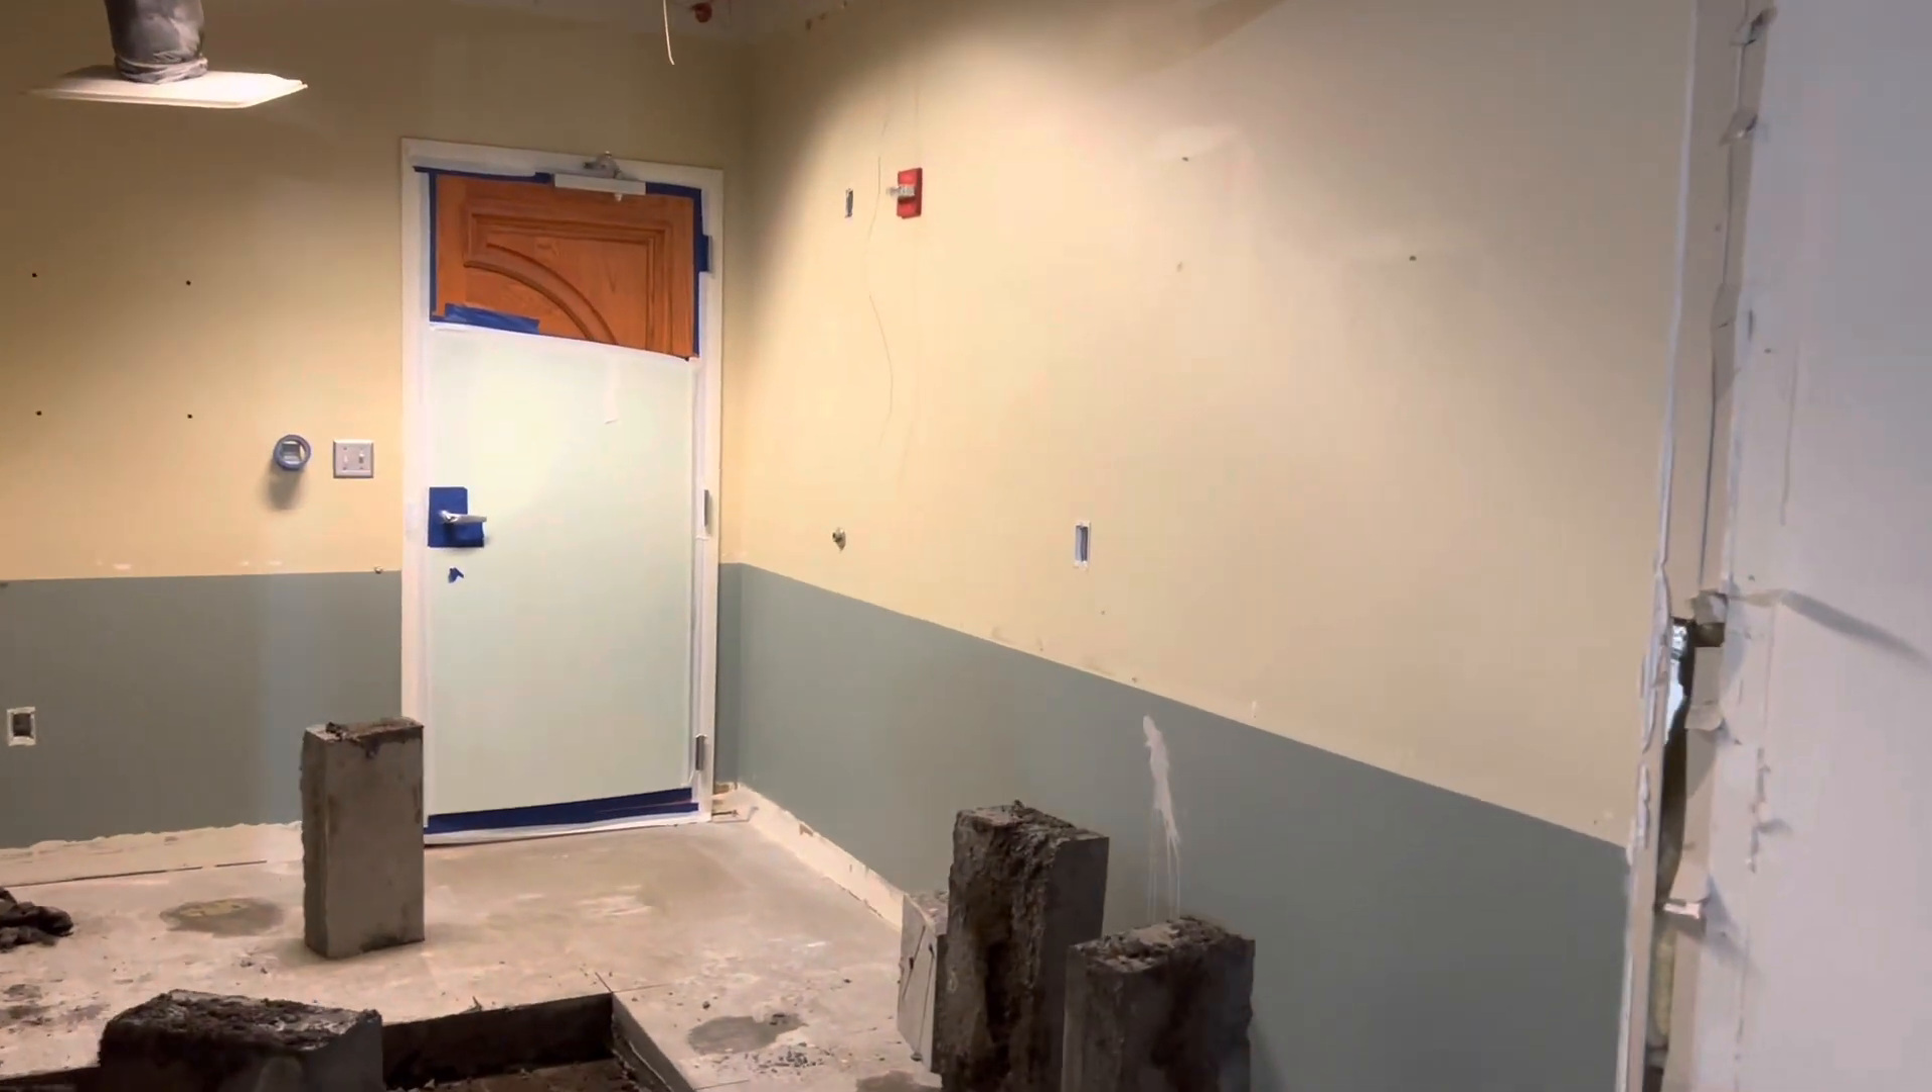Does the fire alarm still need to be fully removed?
Yes.